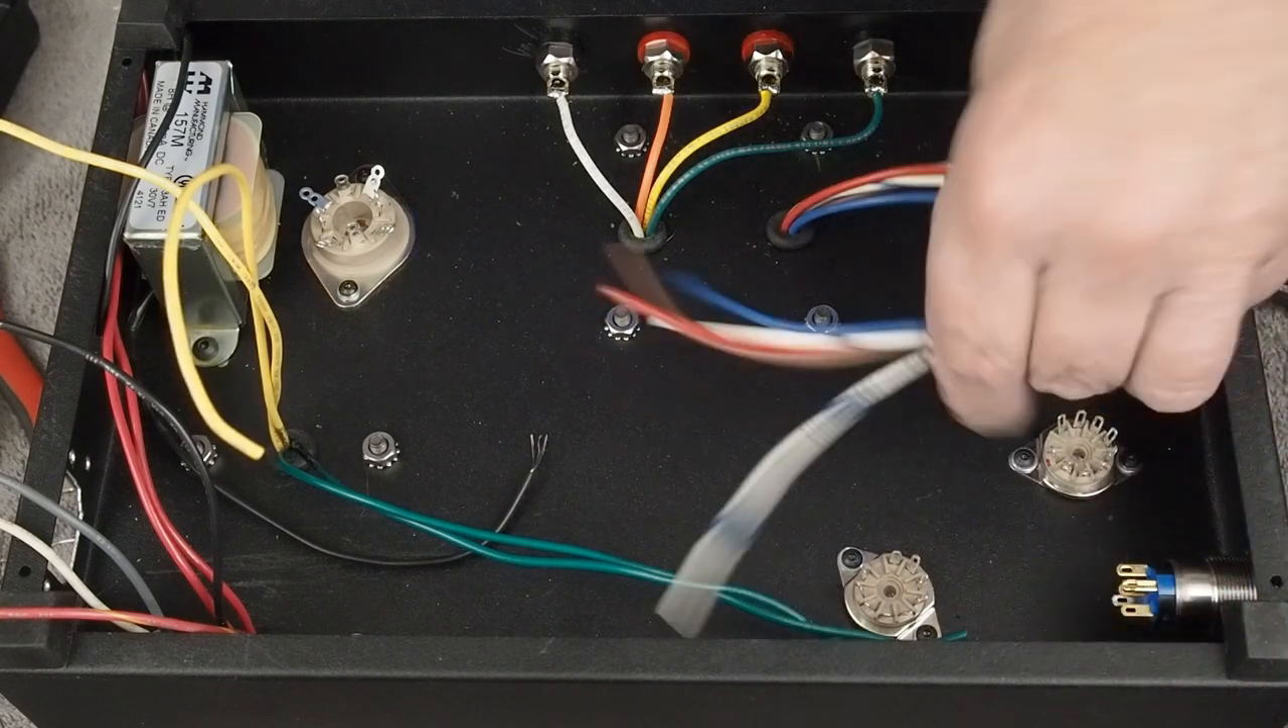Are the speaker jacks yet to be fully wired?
No.